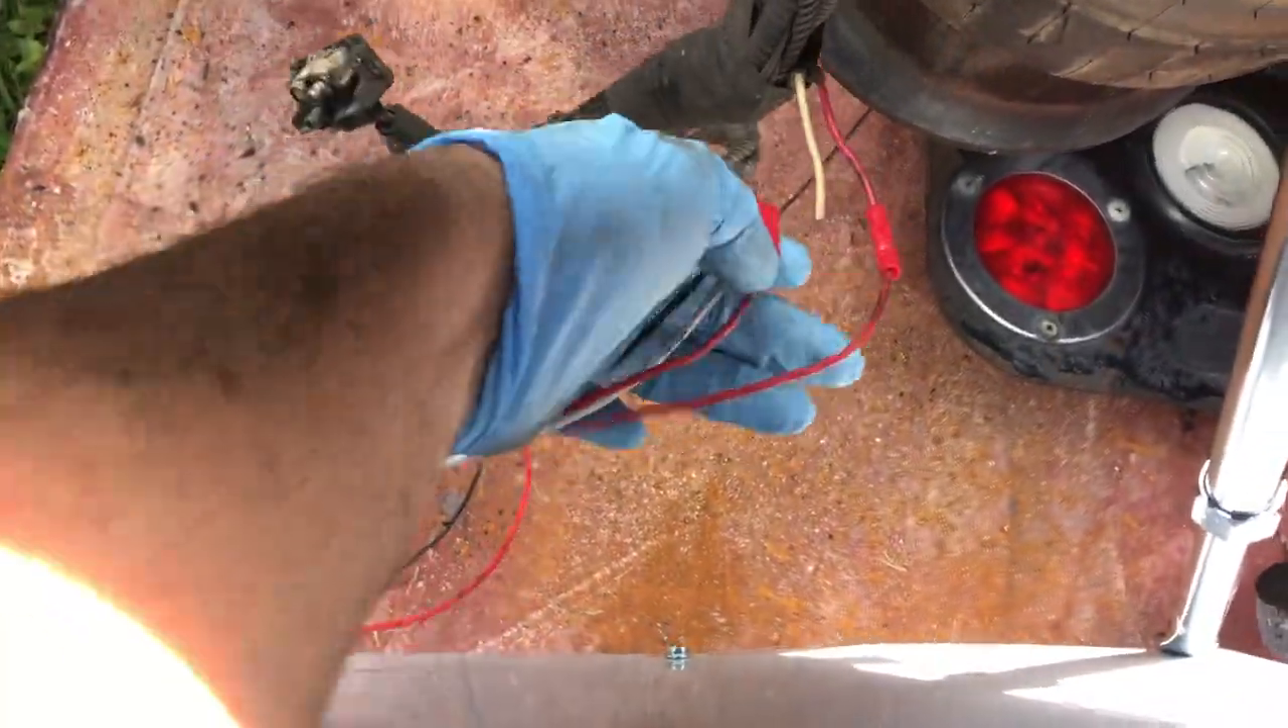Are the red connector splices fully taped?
No.